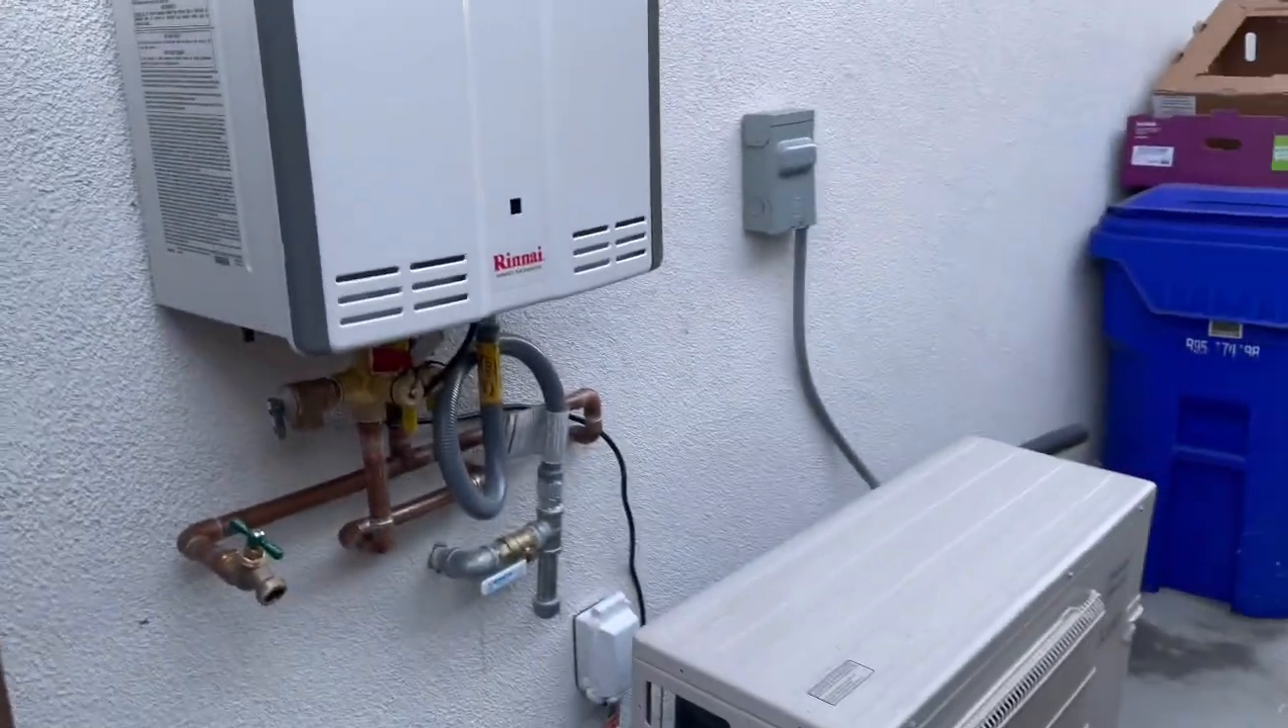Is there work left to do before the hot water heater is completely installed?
No.